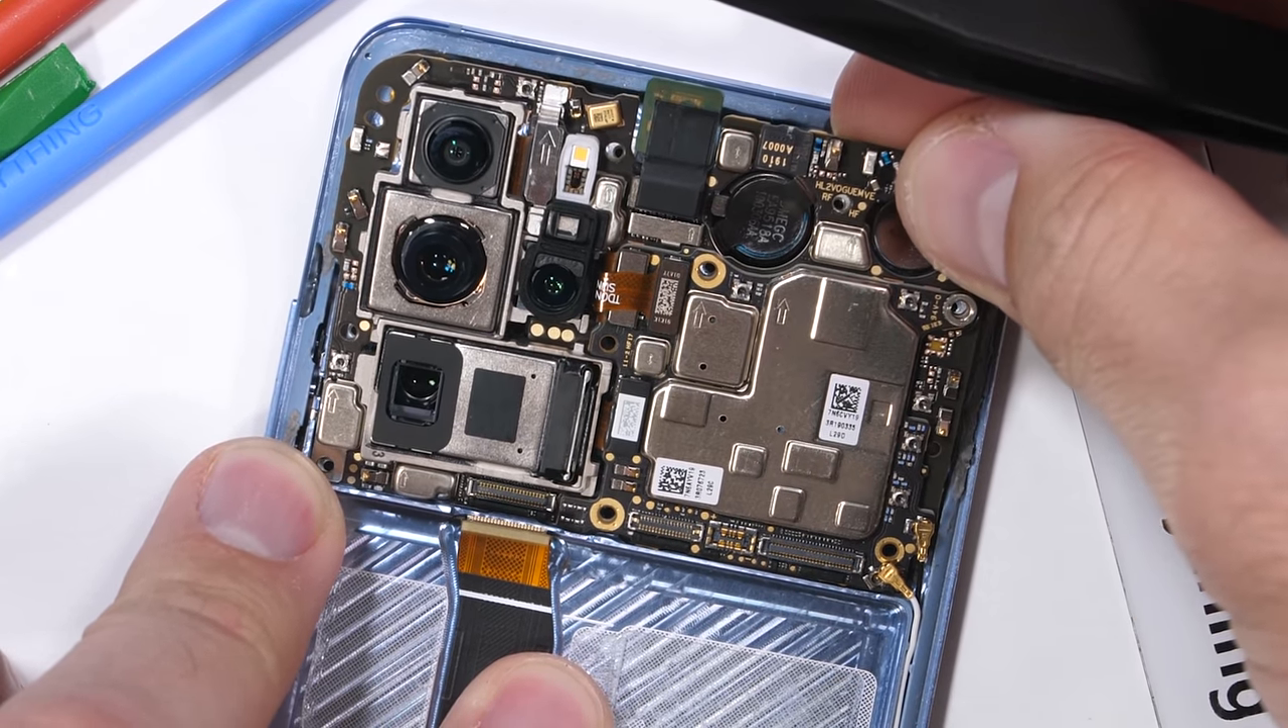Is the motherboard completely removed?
No.